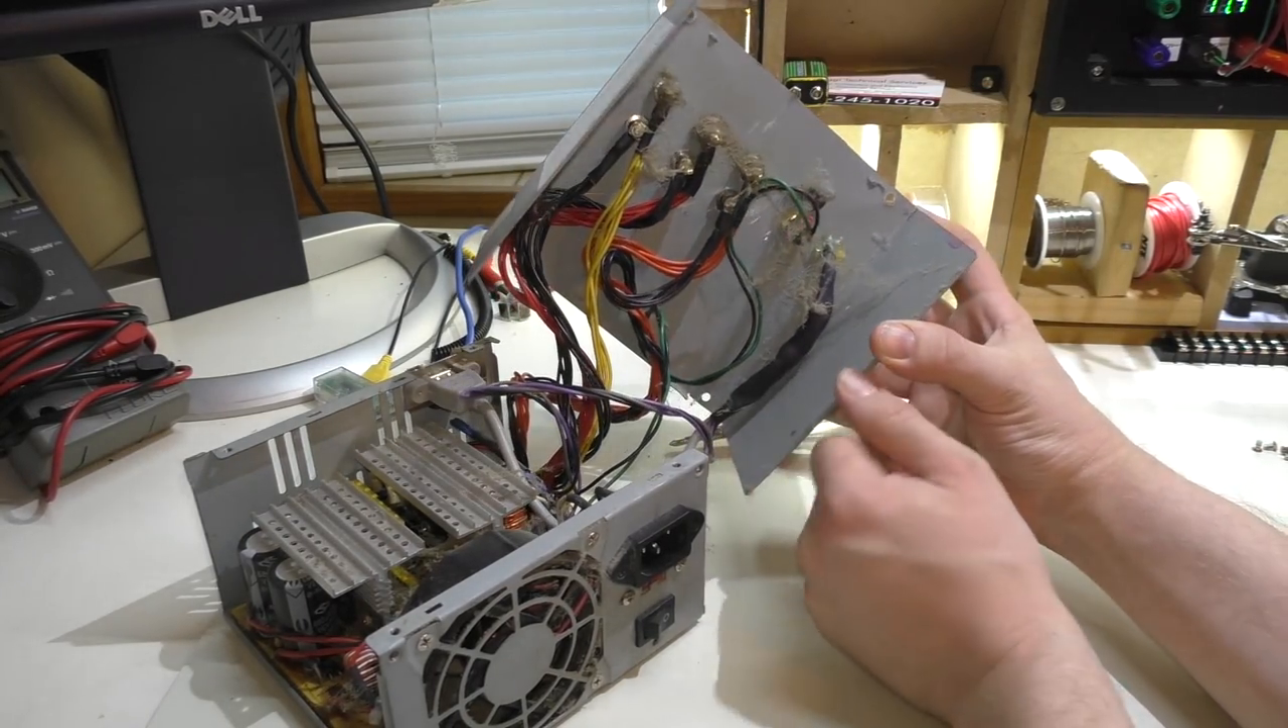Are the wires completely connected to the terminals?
Yes.